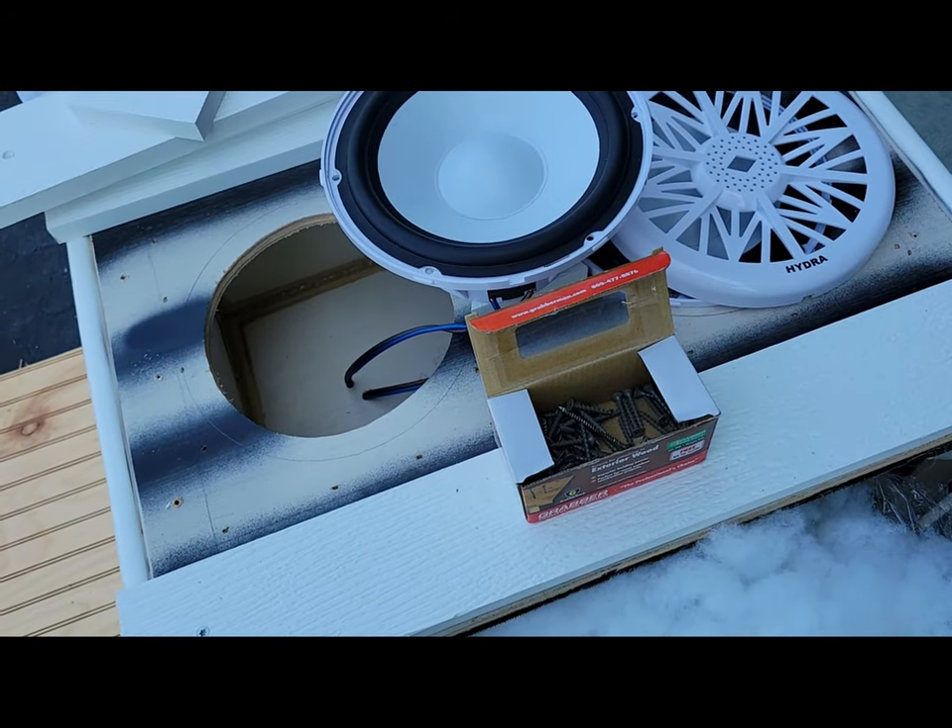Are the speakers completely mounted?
No.